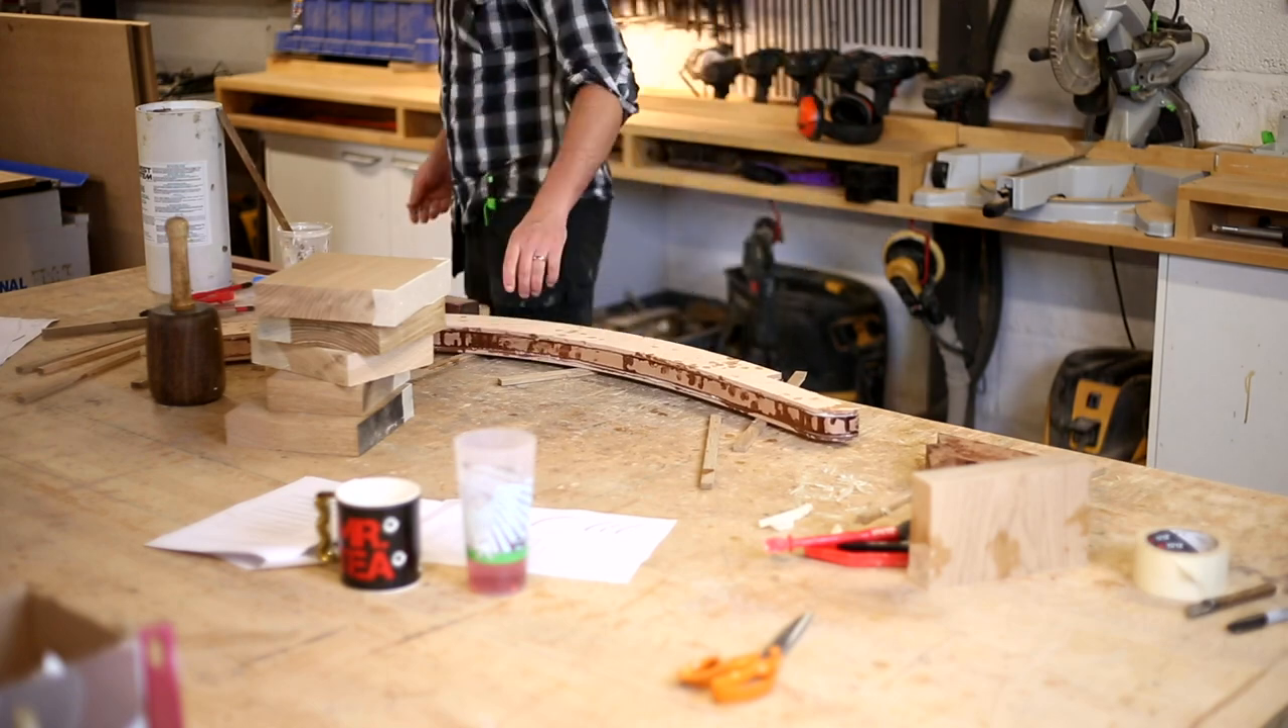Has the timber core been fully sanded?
No.